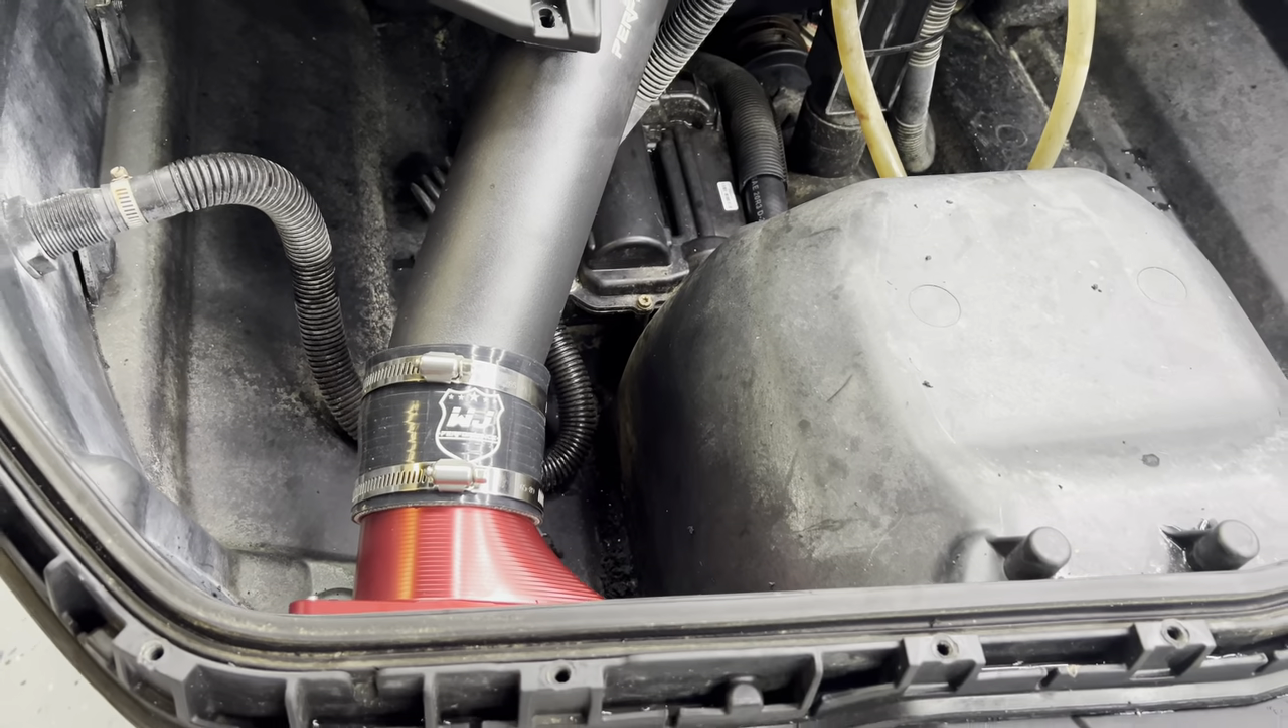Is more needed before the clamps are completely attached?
No.